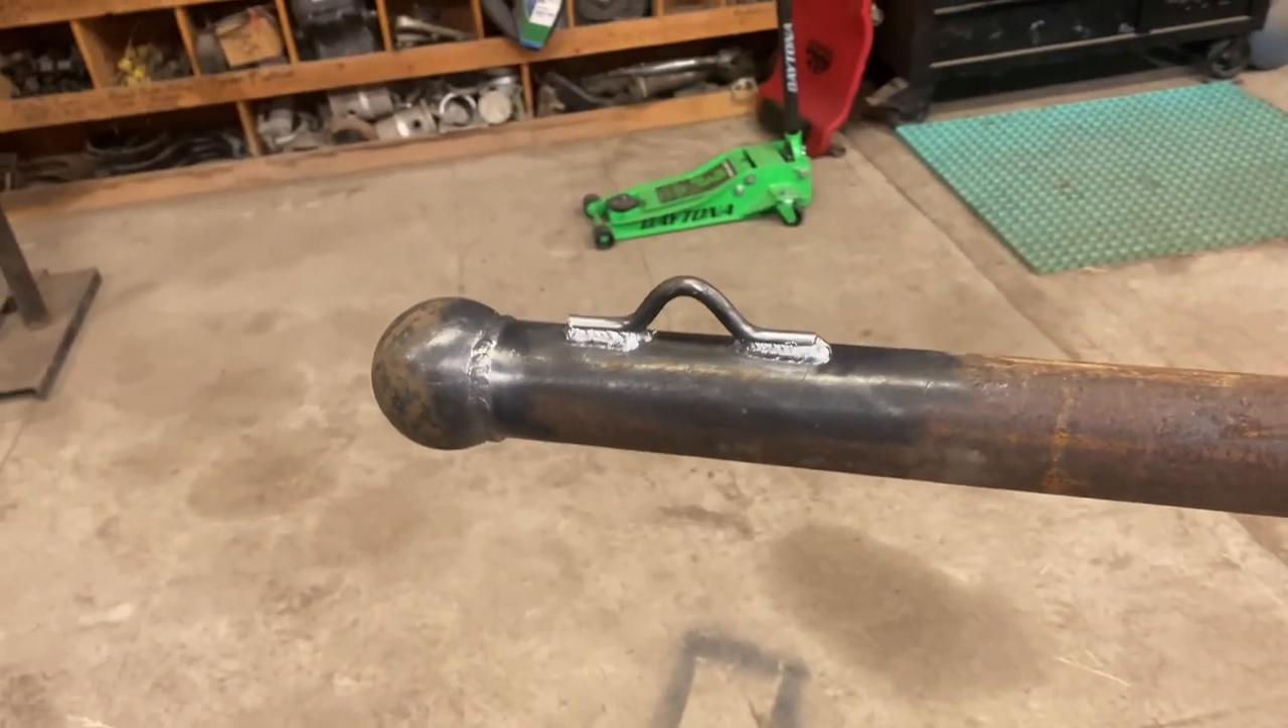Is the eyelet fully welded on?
Yes.